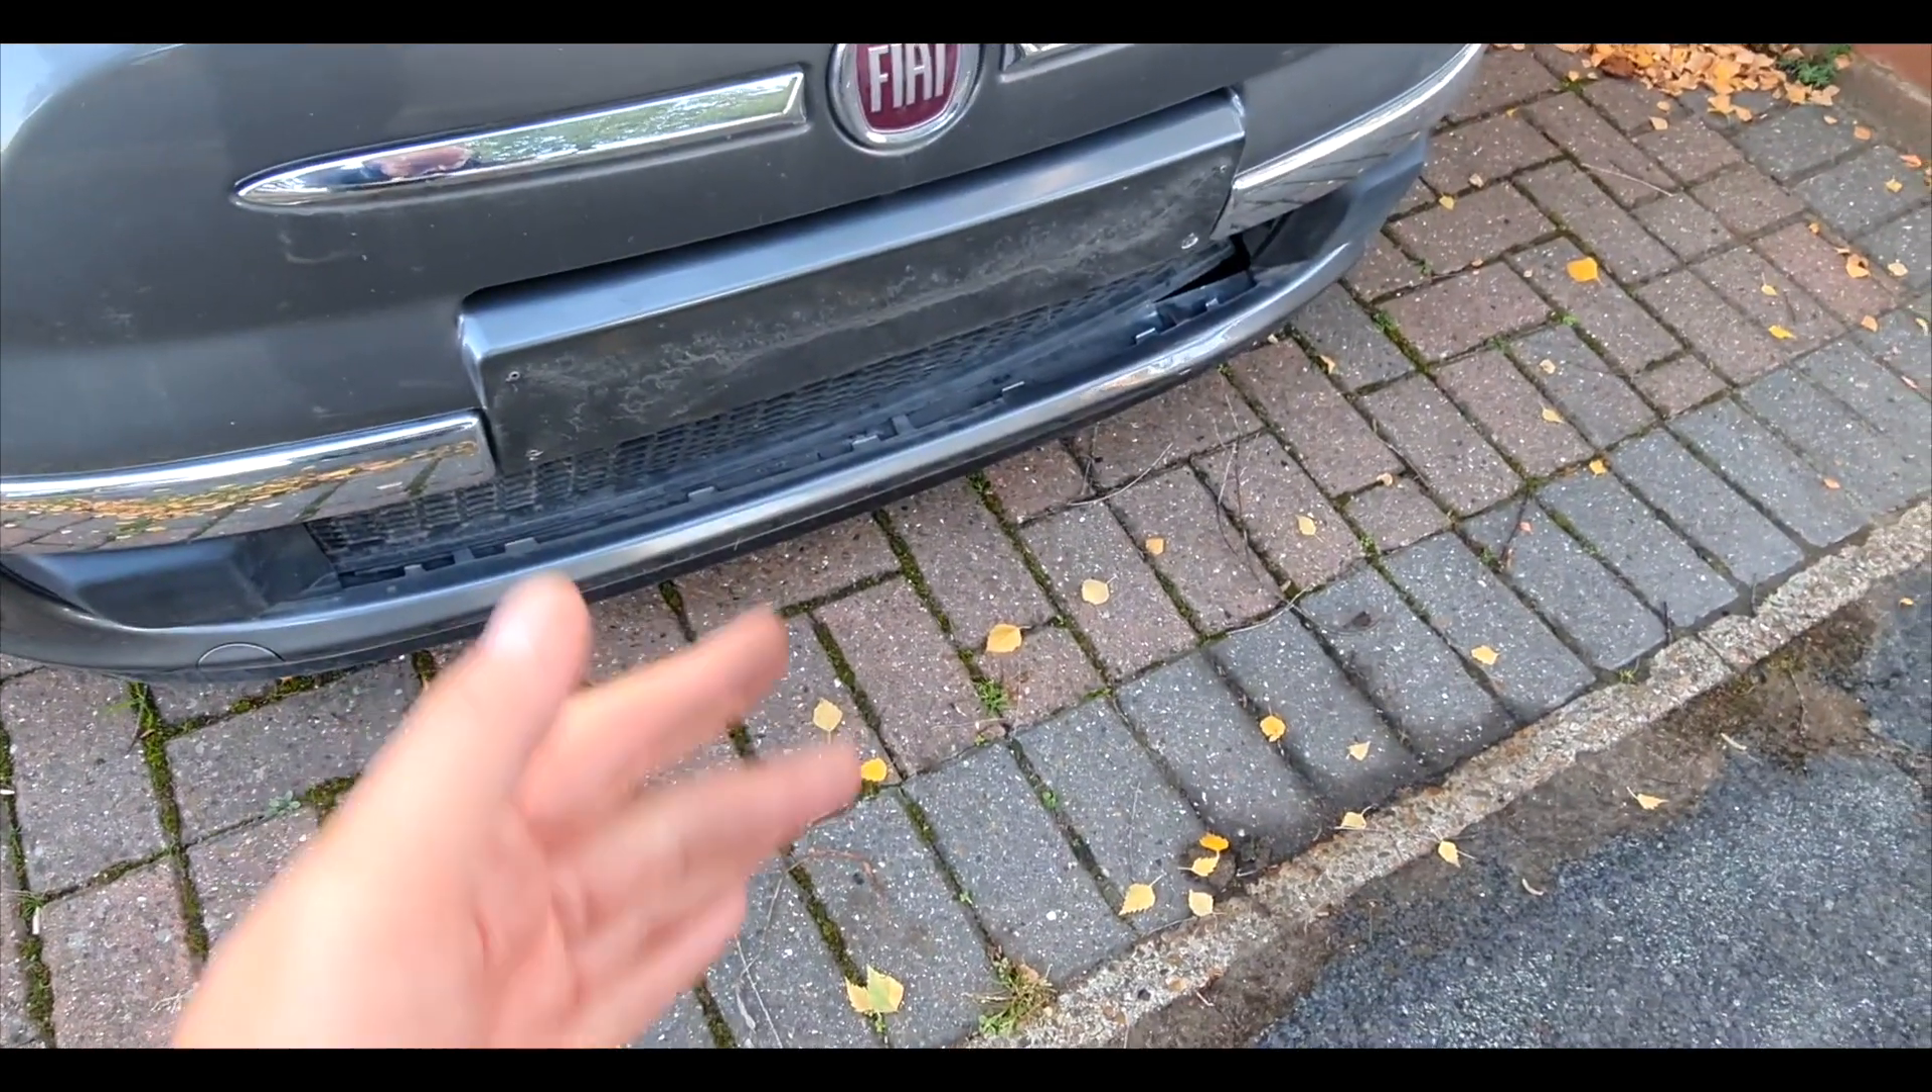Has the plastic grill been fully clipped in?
No.